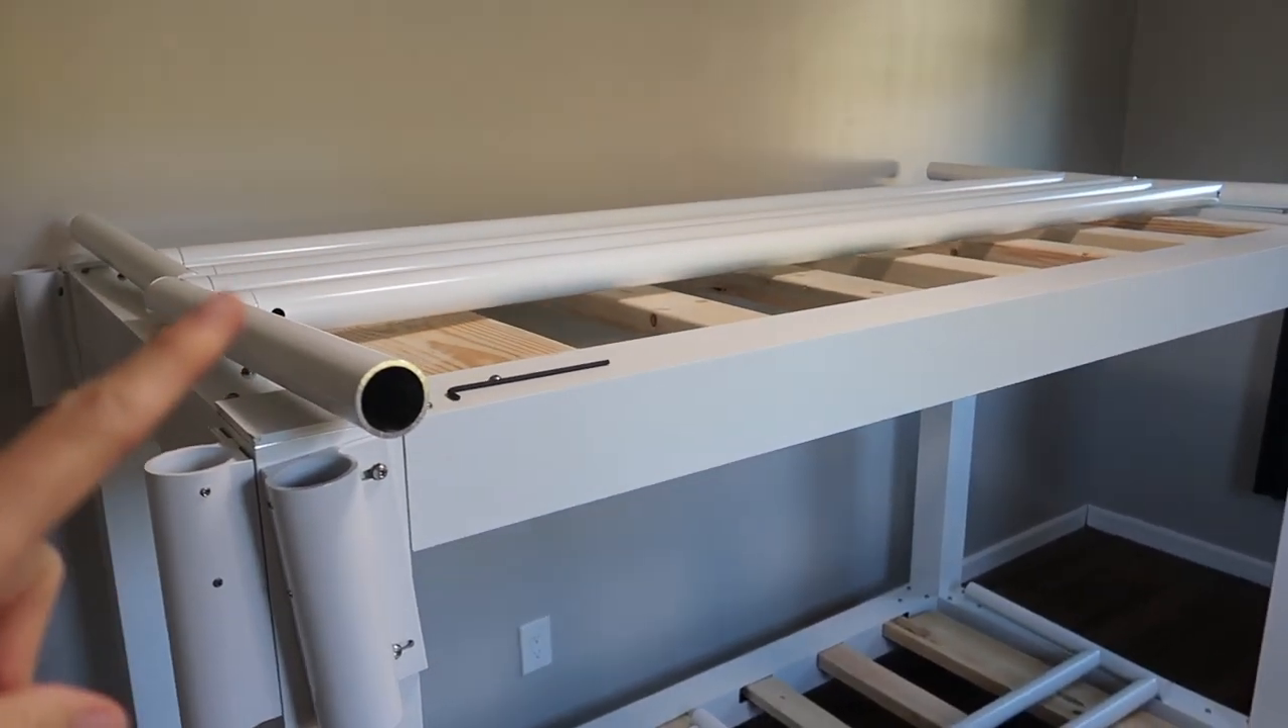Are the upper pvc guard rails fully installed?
No.